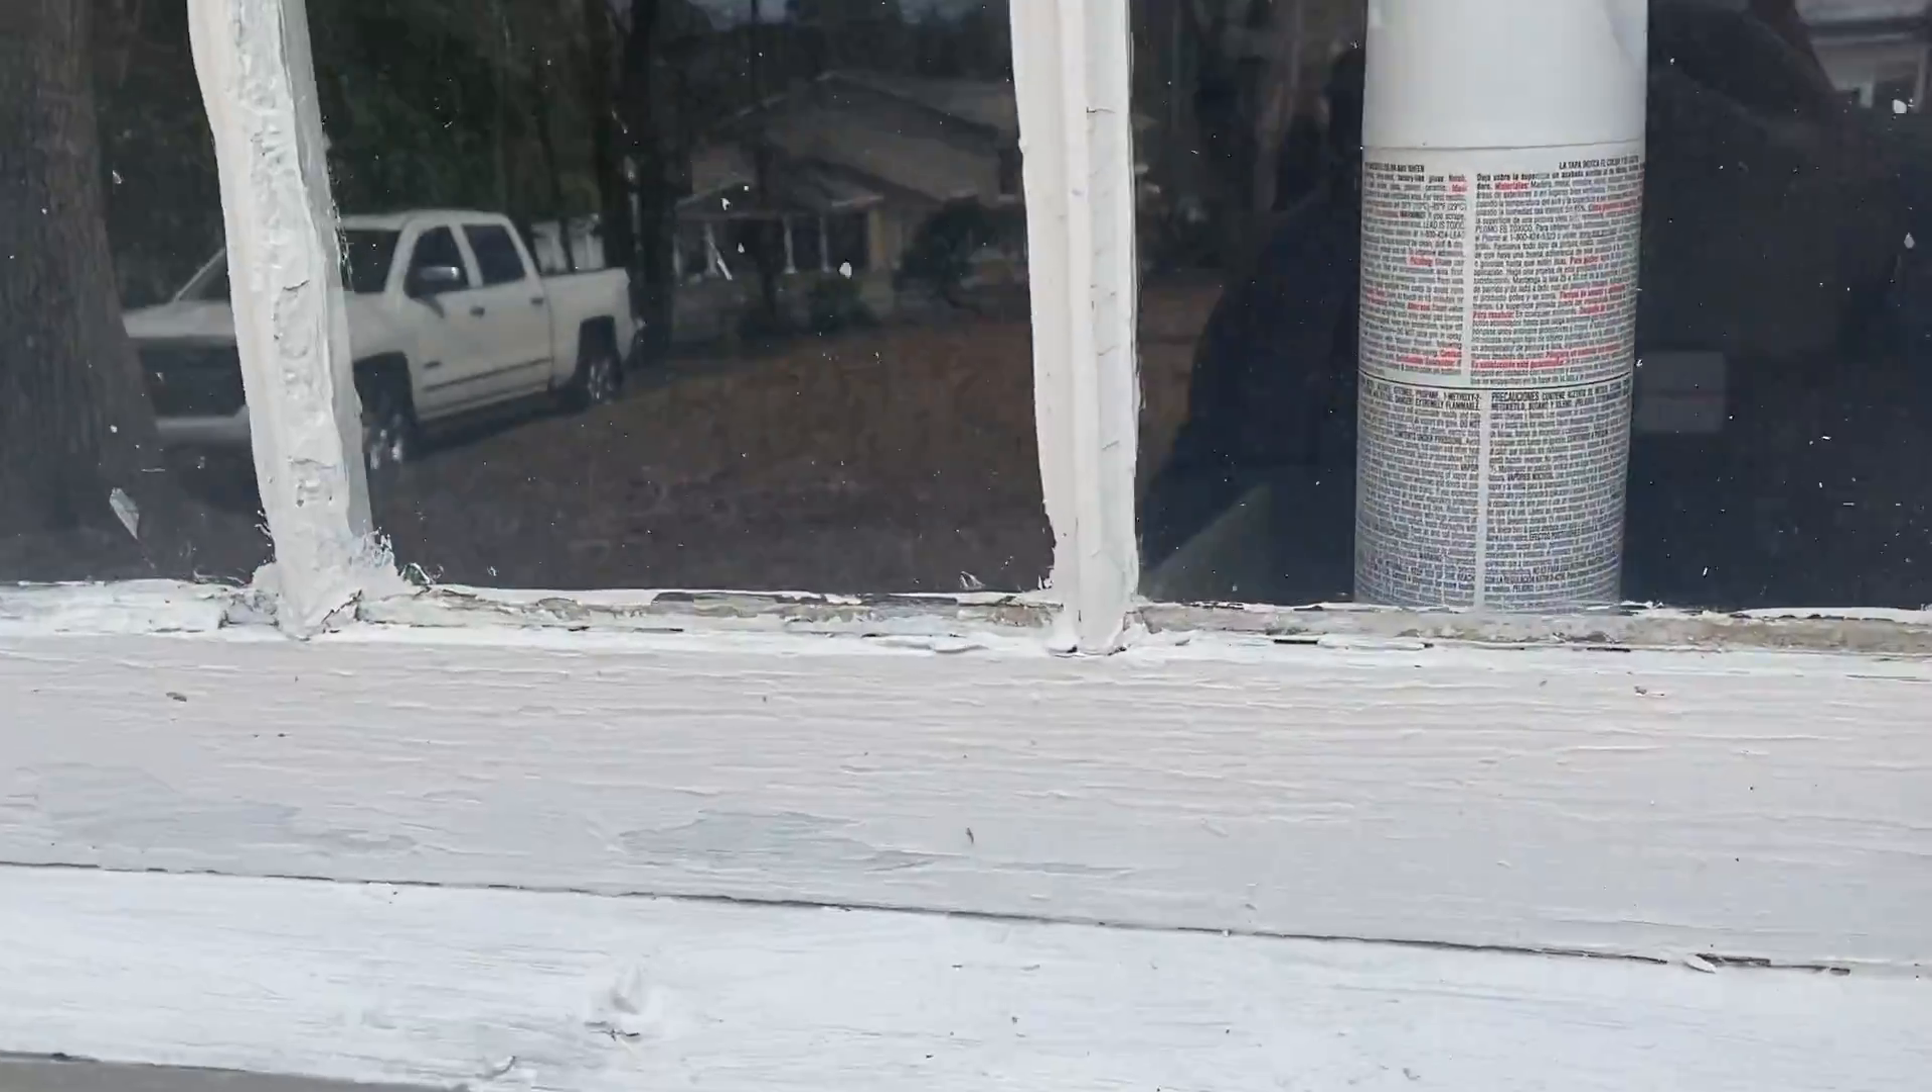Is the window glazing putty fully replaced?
No.